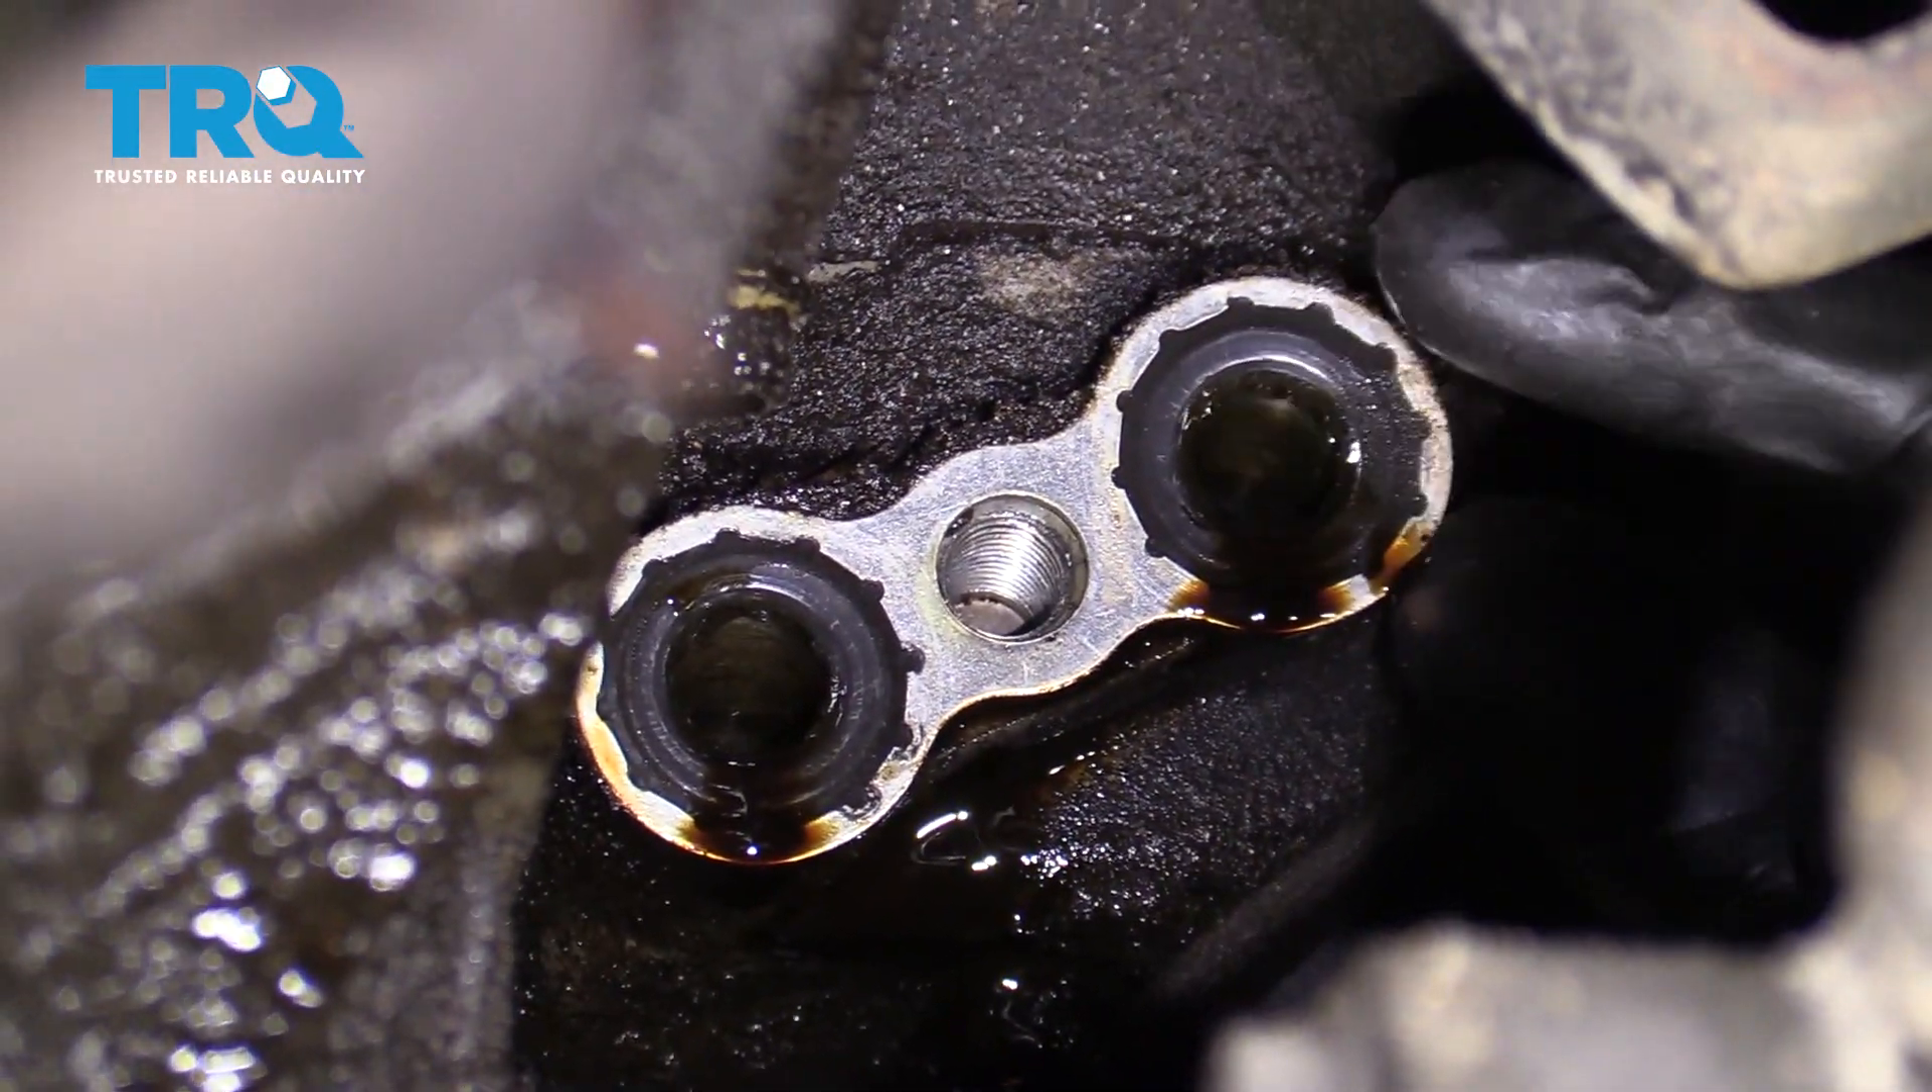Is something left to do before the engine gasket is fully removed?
Yes.